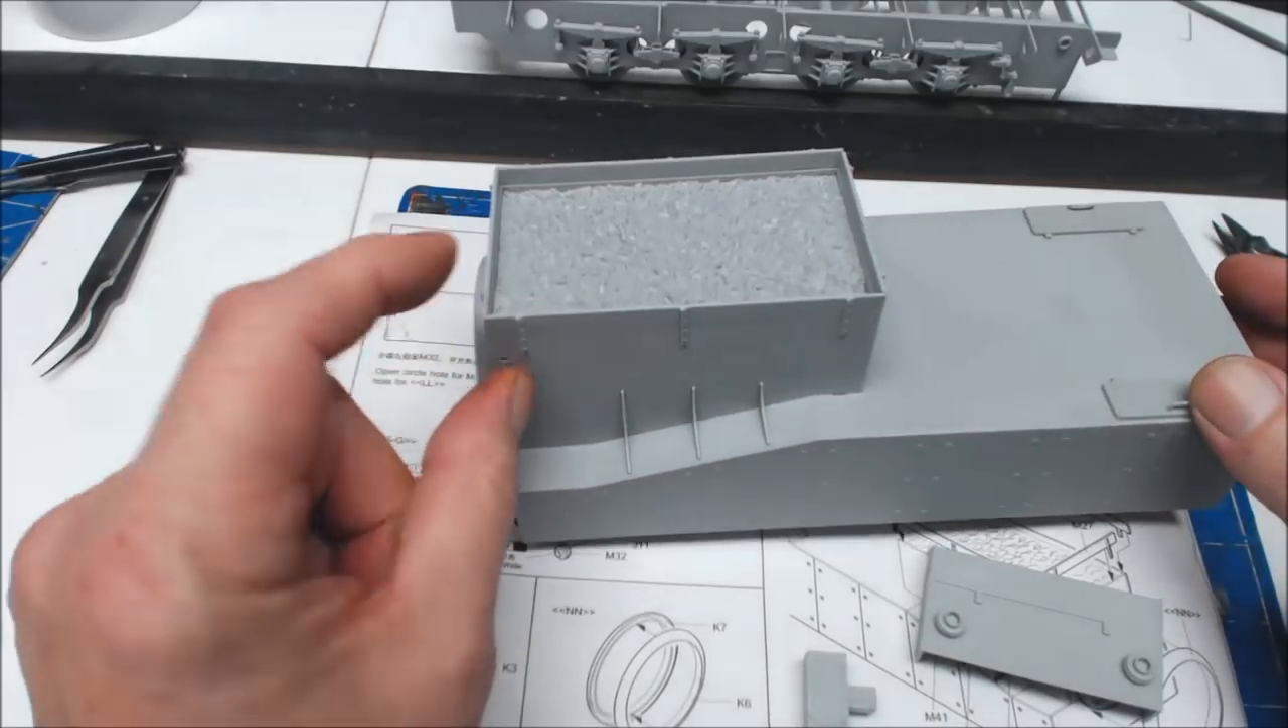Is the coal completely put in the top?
Yes.